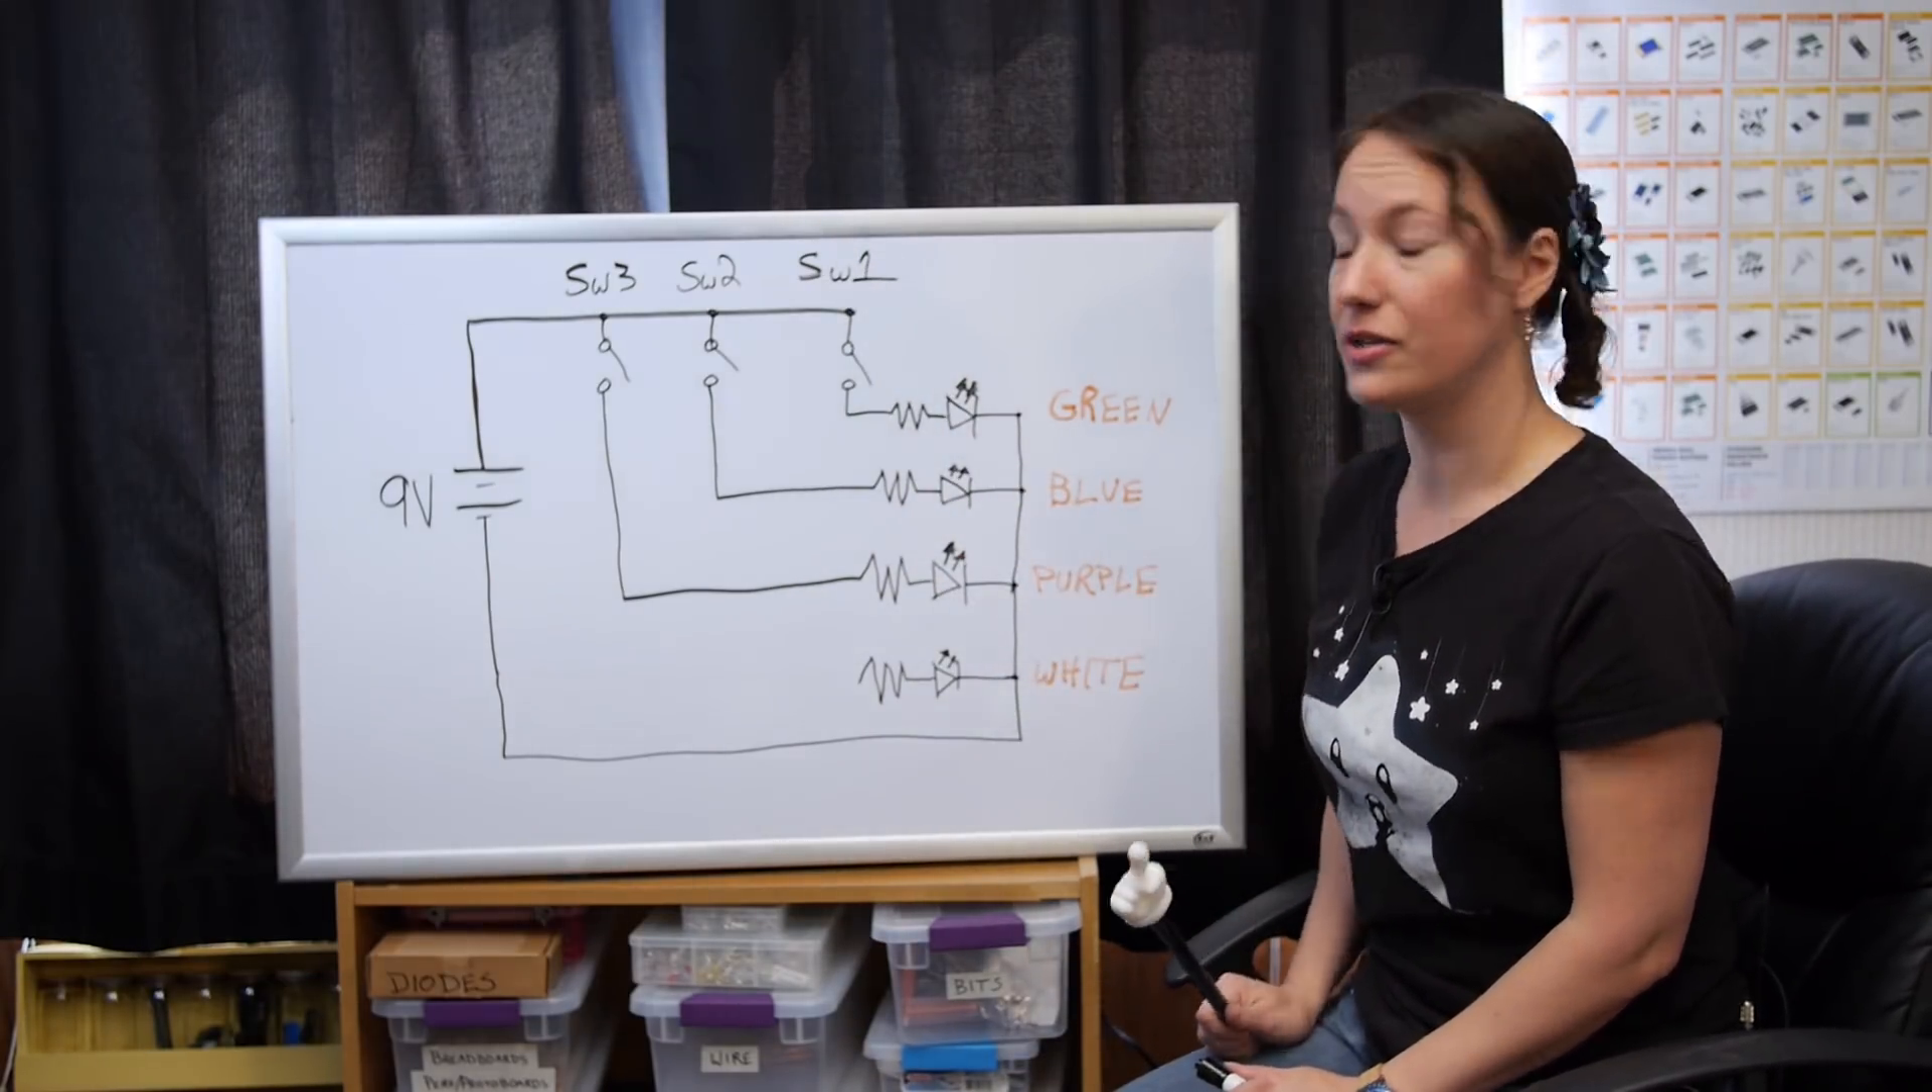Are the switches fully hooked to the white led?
No.